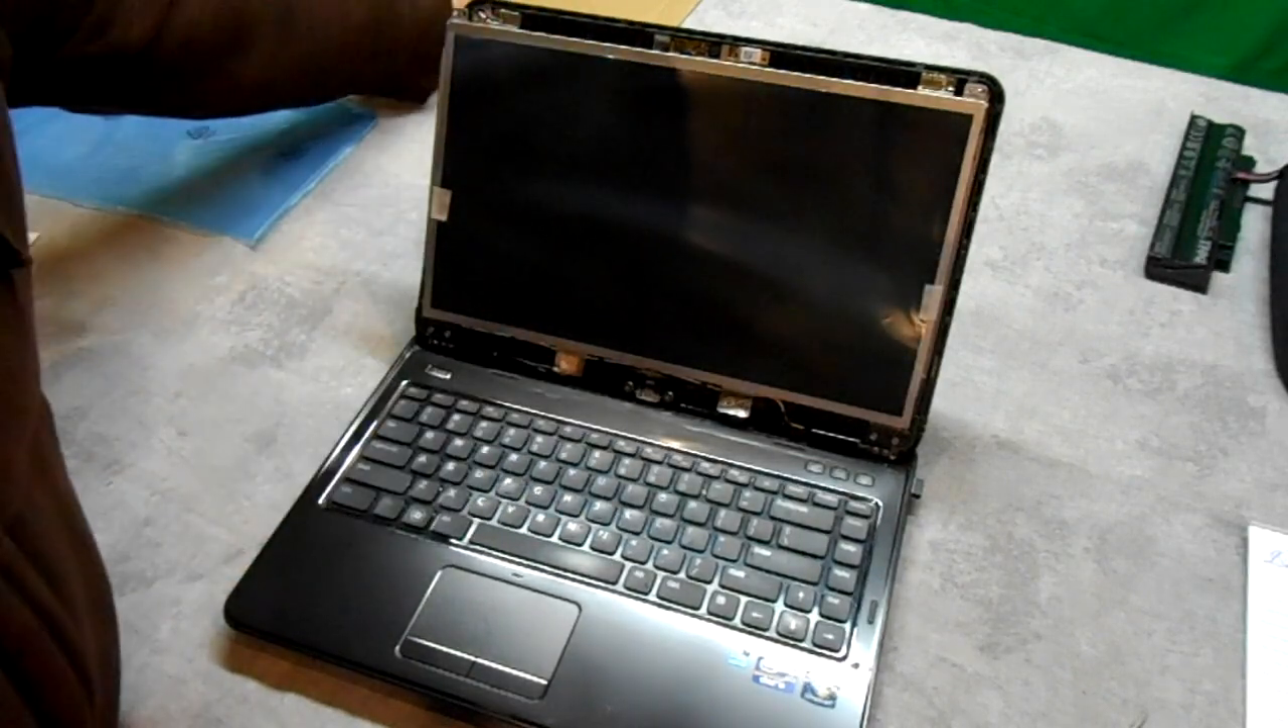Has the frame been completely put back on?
No.